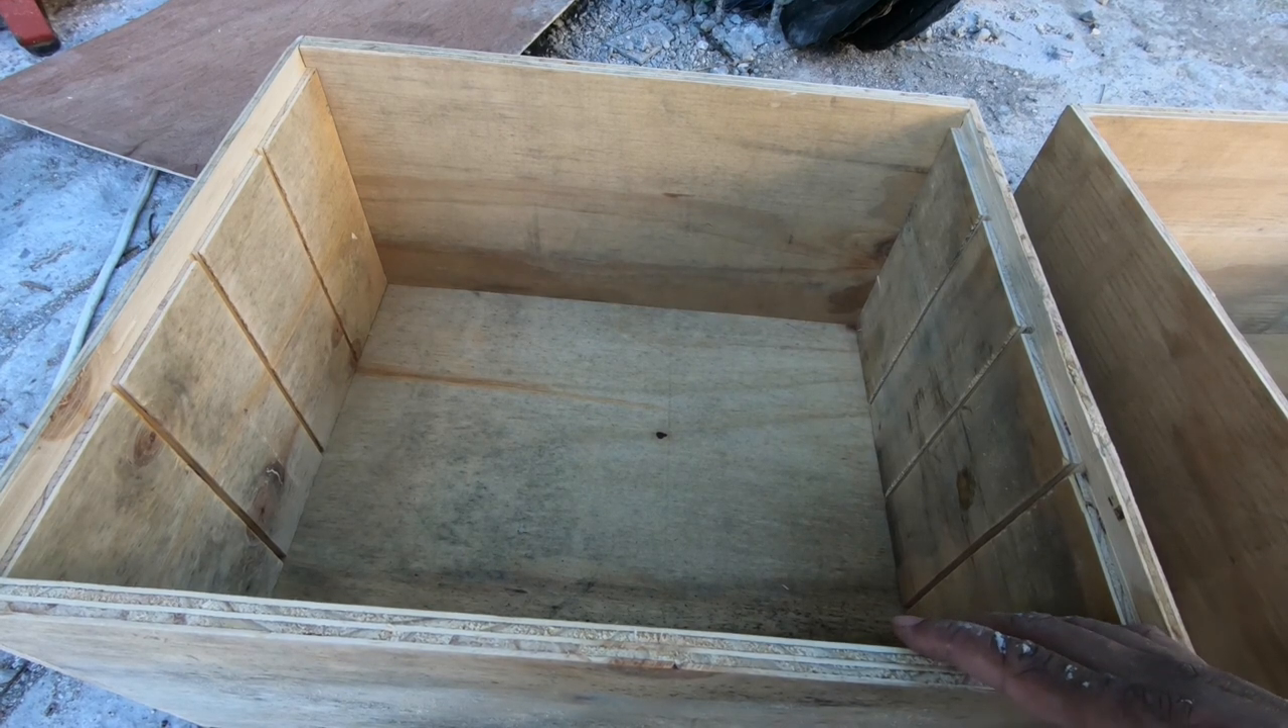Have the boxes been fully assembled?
Yes.